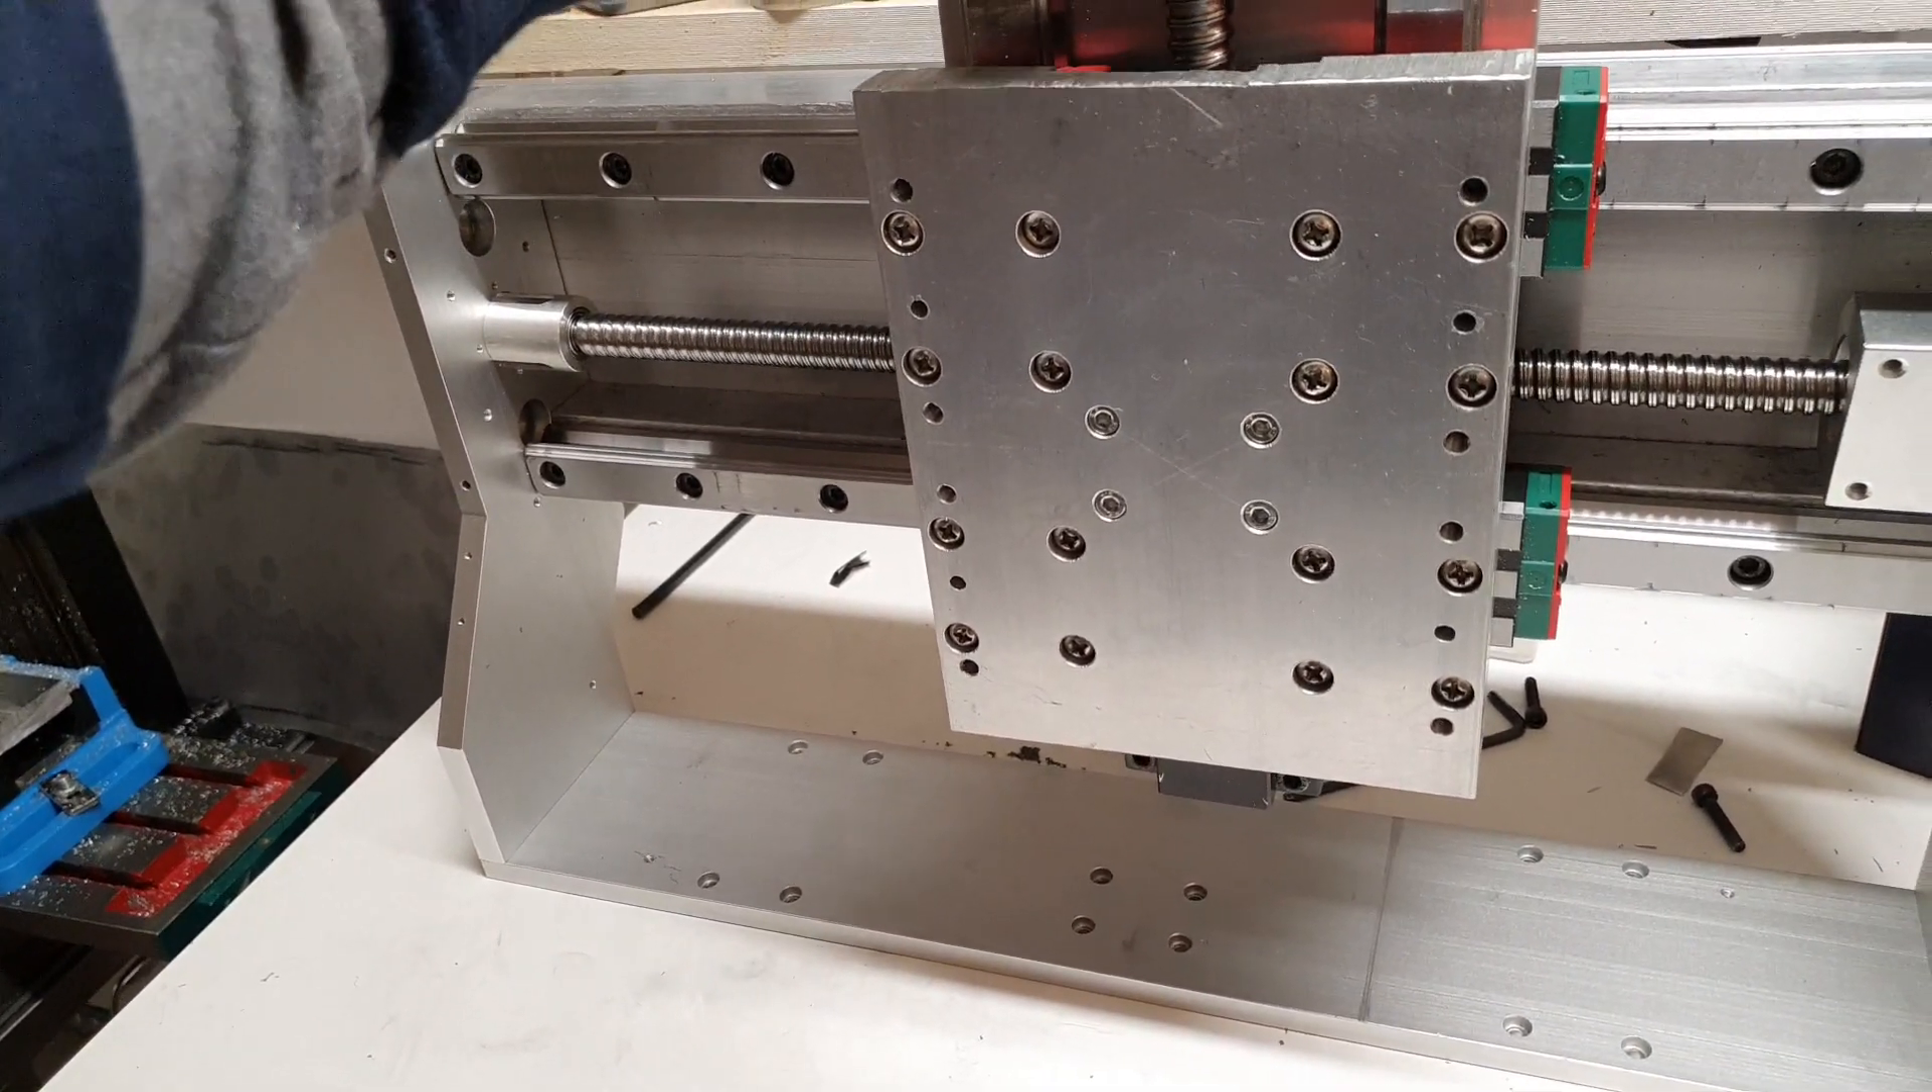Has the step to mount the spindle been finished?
No.